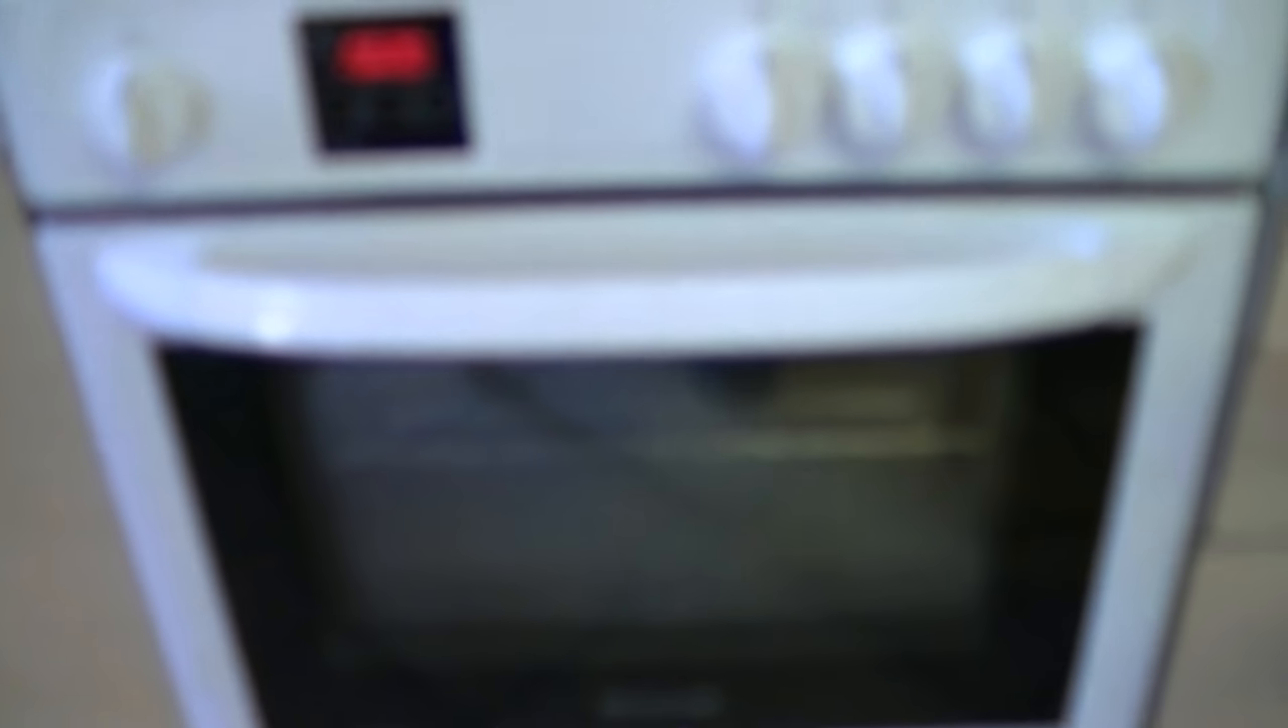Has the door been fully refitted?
Yes.